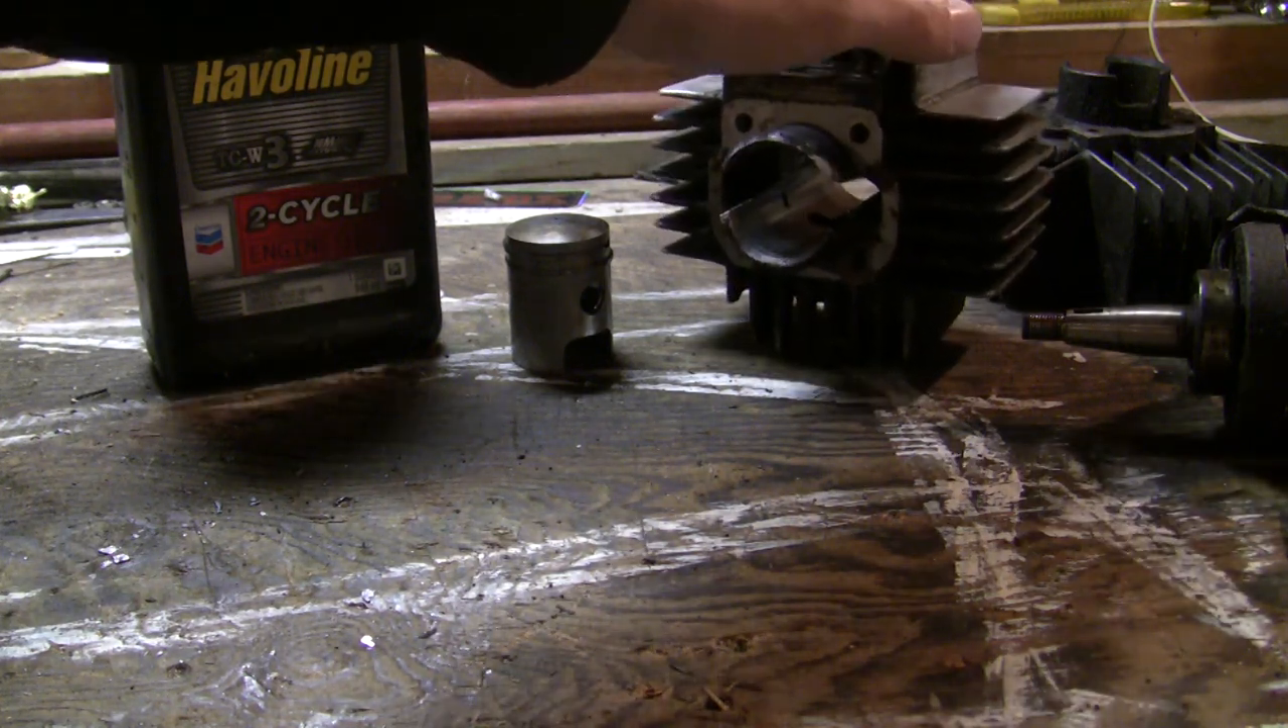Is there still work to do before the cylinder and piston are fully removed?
No.